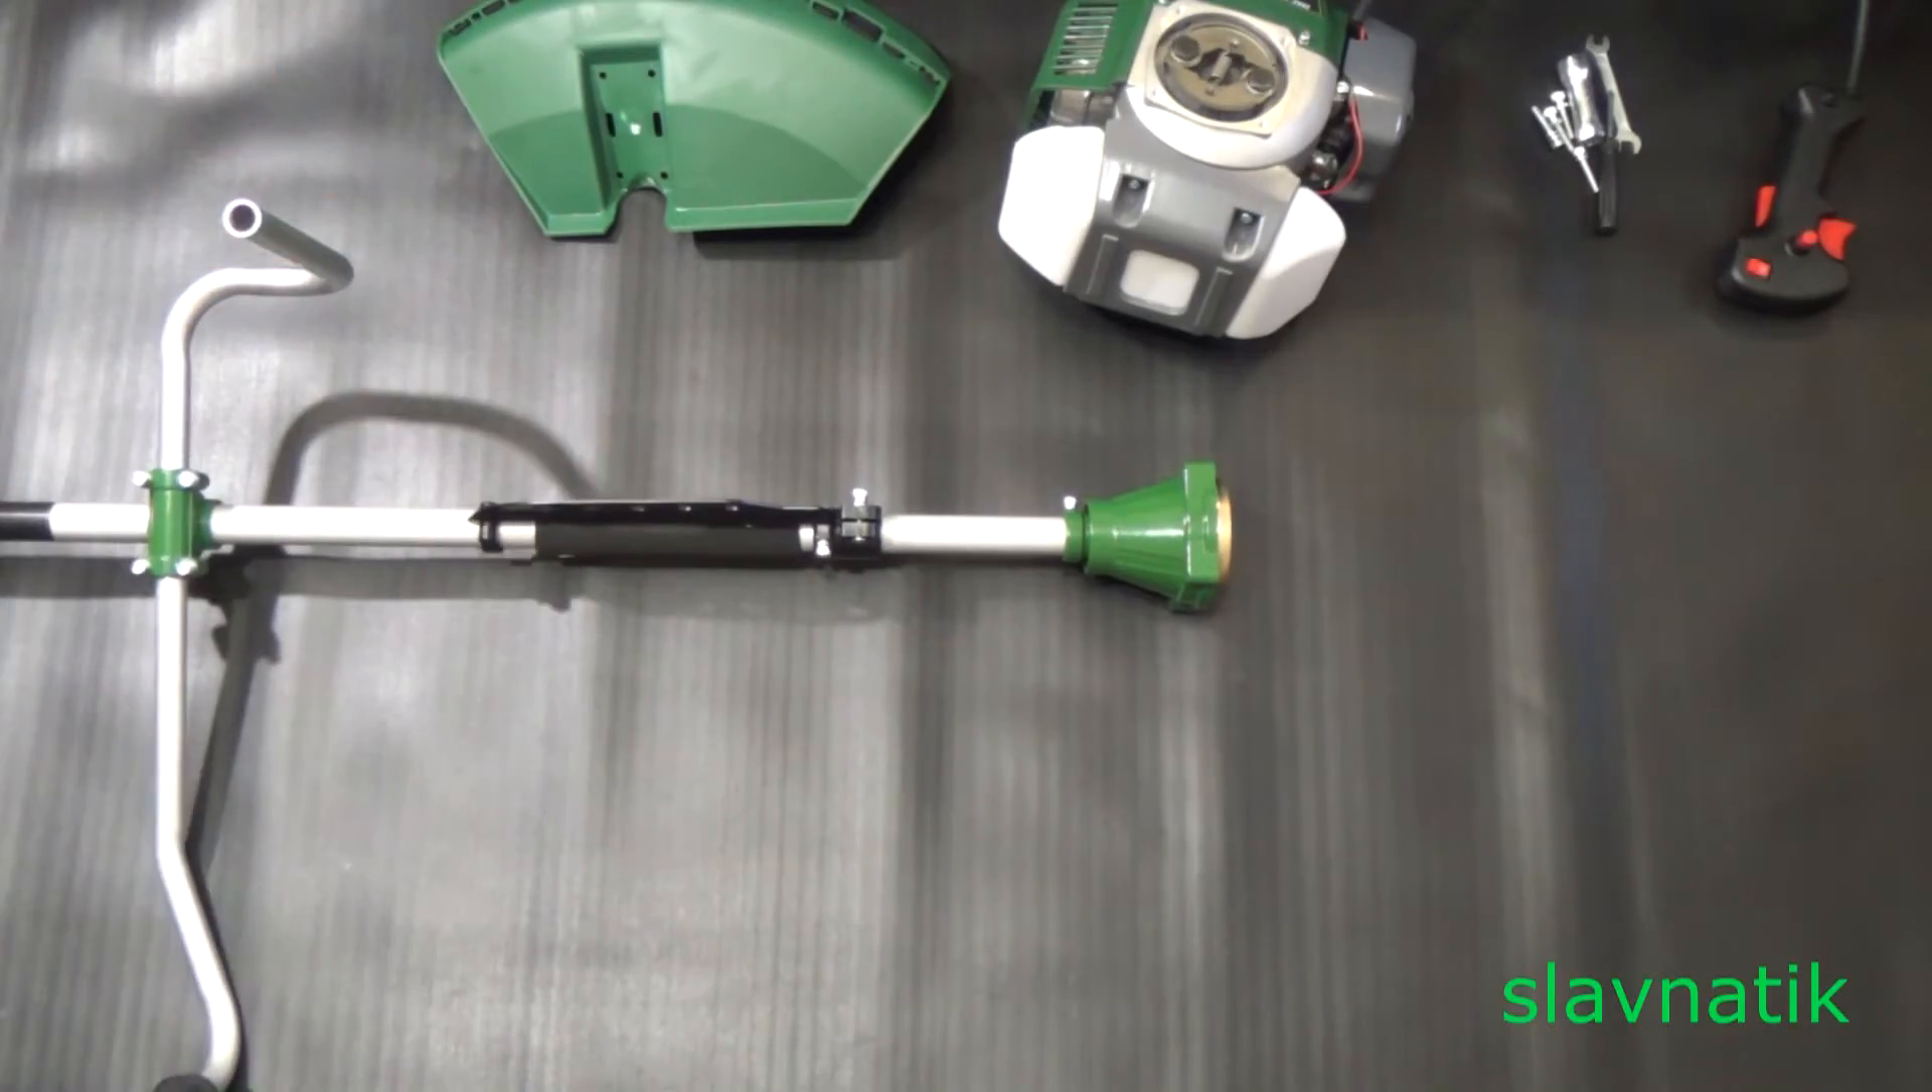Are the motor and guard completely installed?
No.